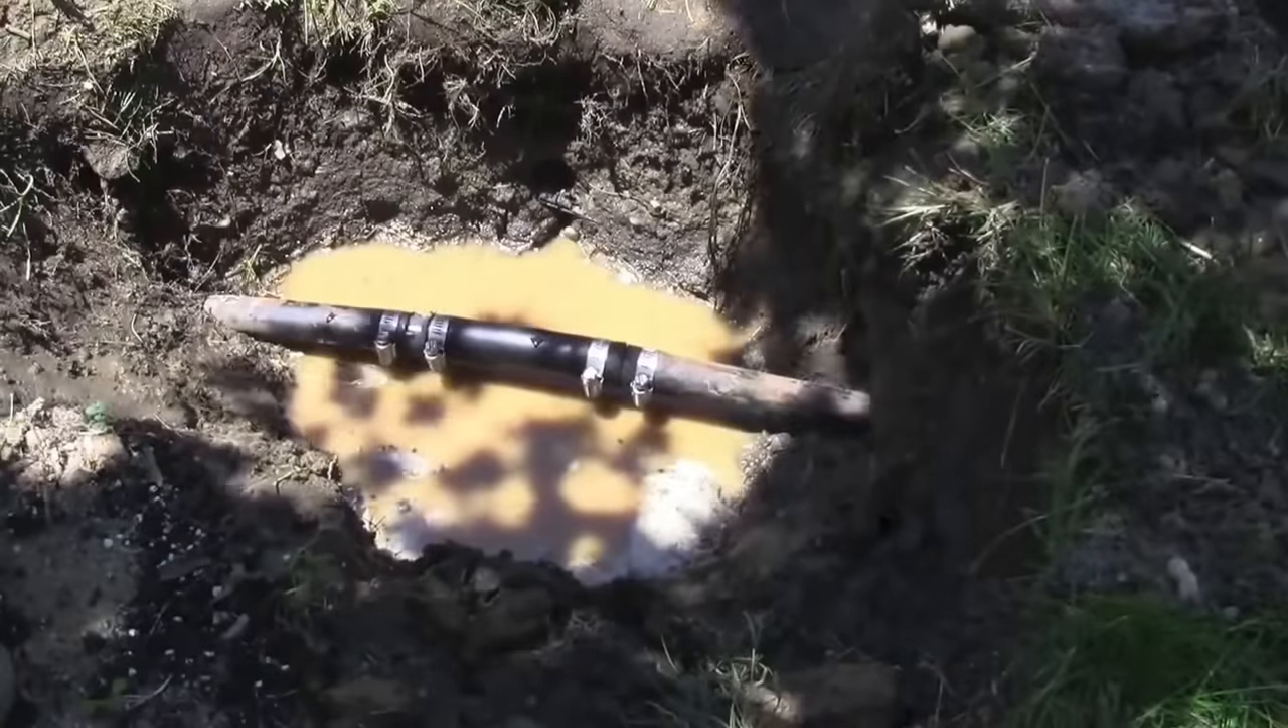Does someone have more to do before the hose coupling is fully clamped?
No.